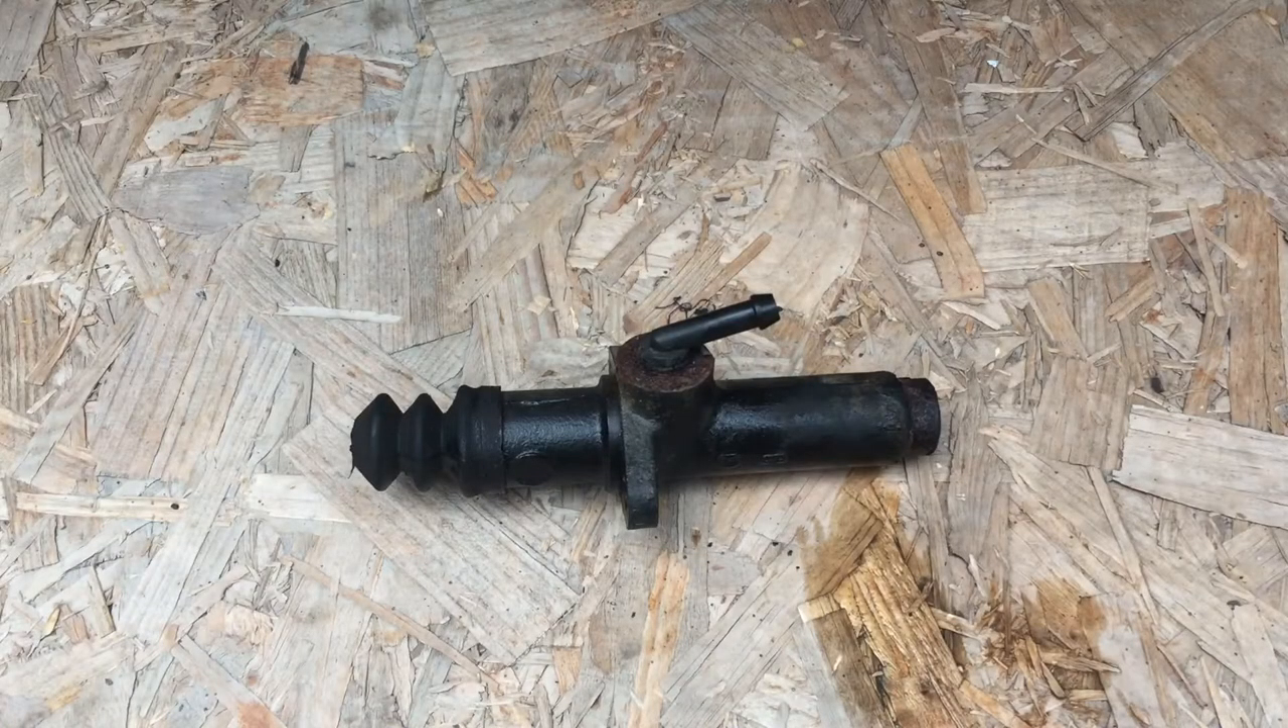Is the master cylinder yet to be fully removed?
No.